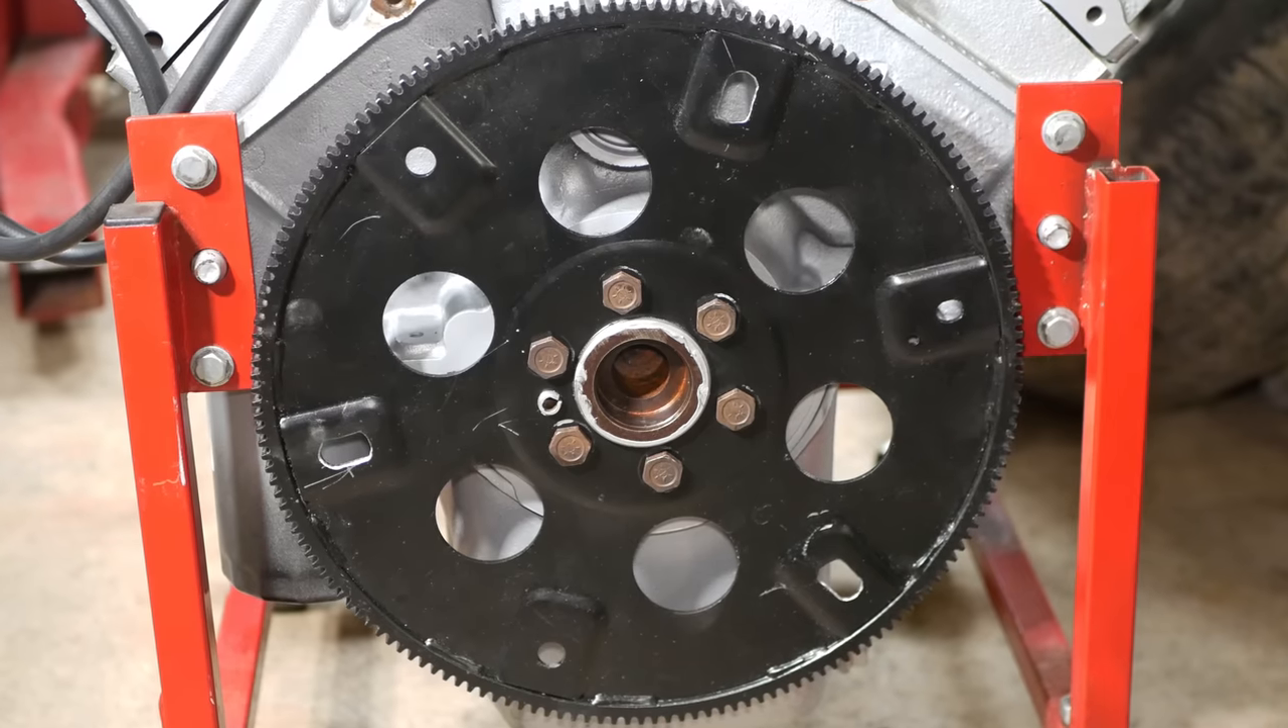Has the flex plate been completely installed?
Yes.